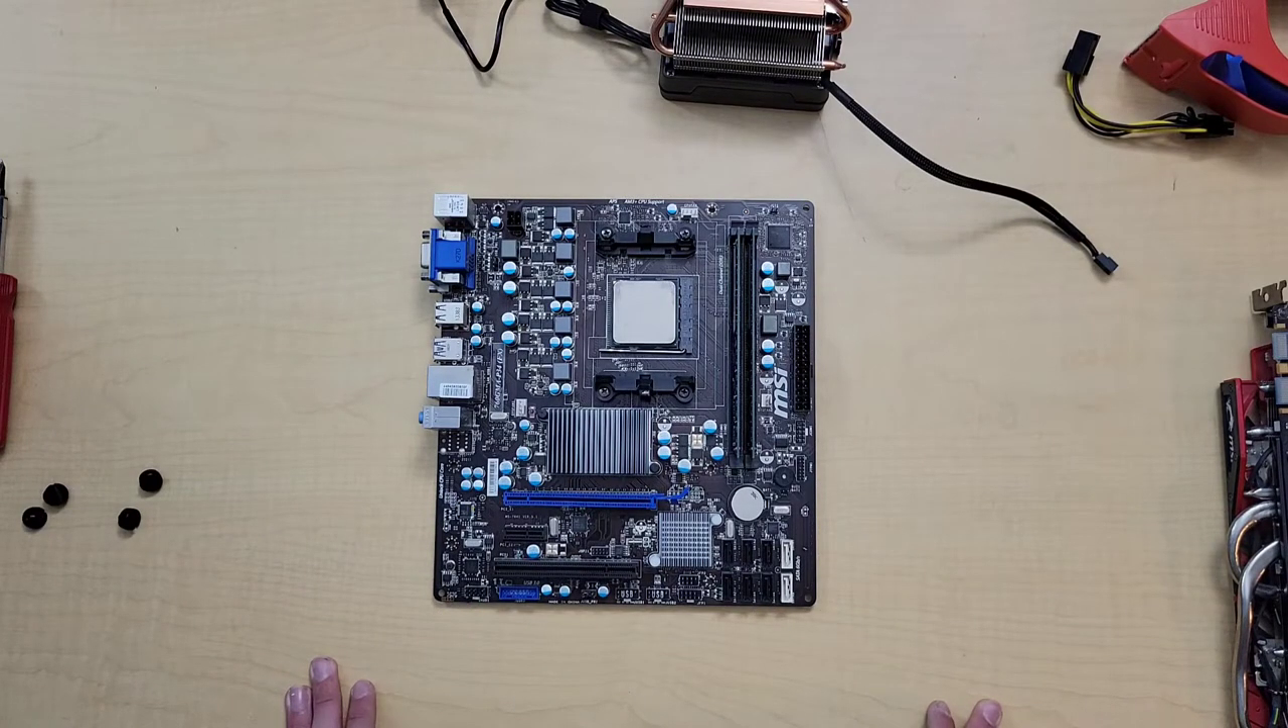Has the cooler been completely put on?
No.